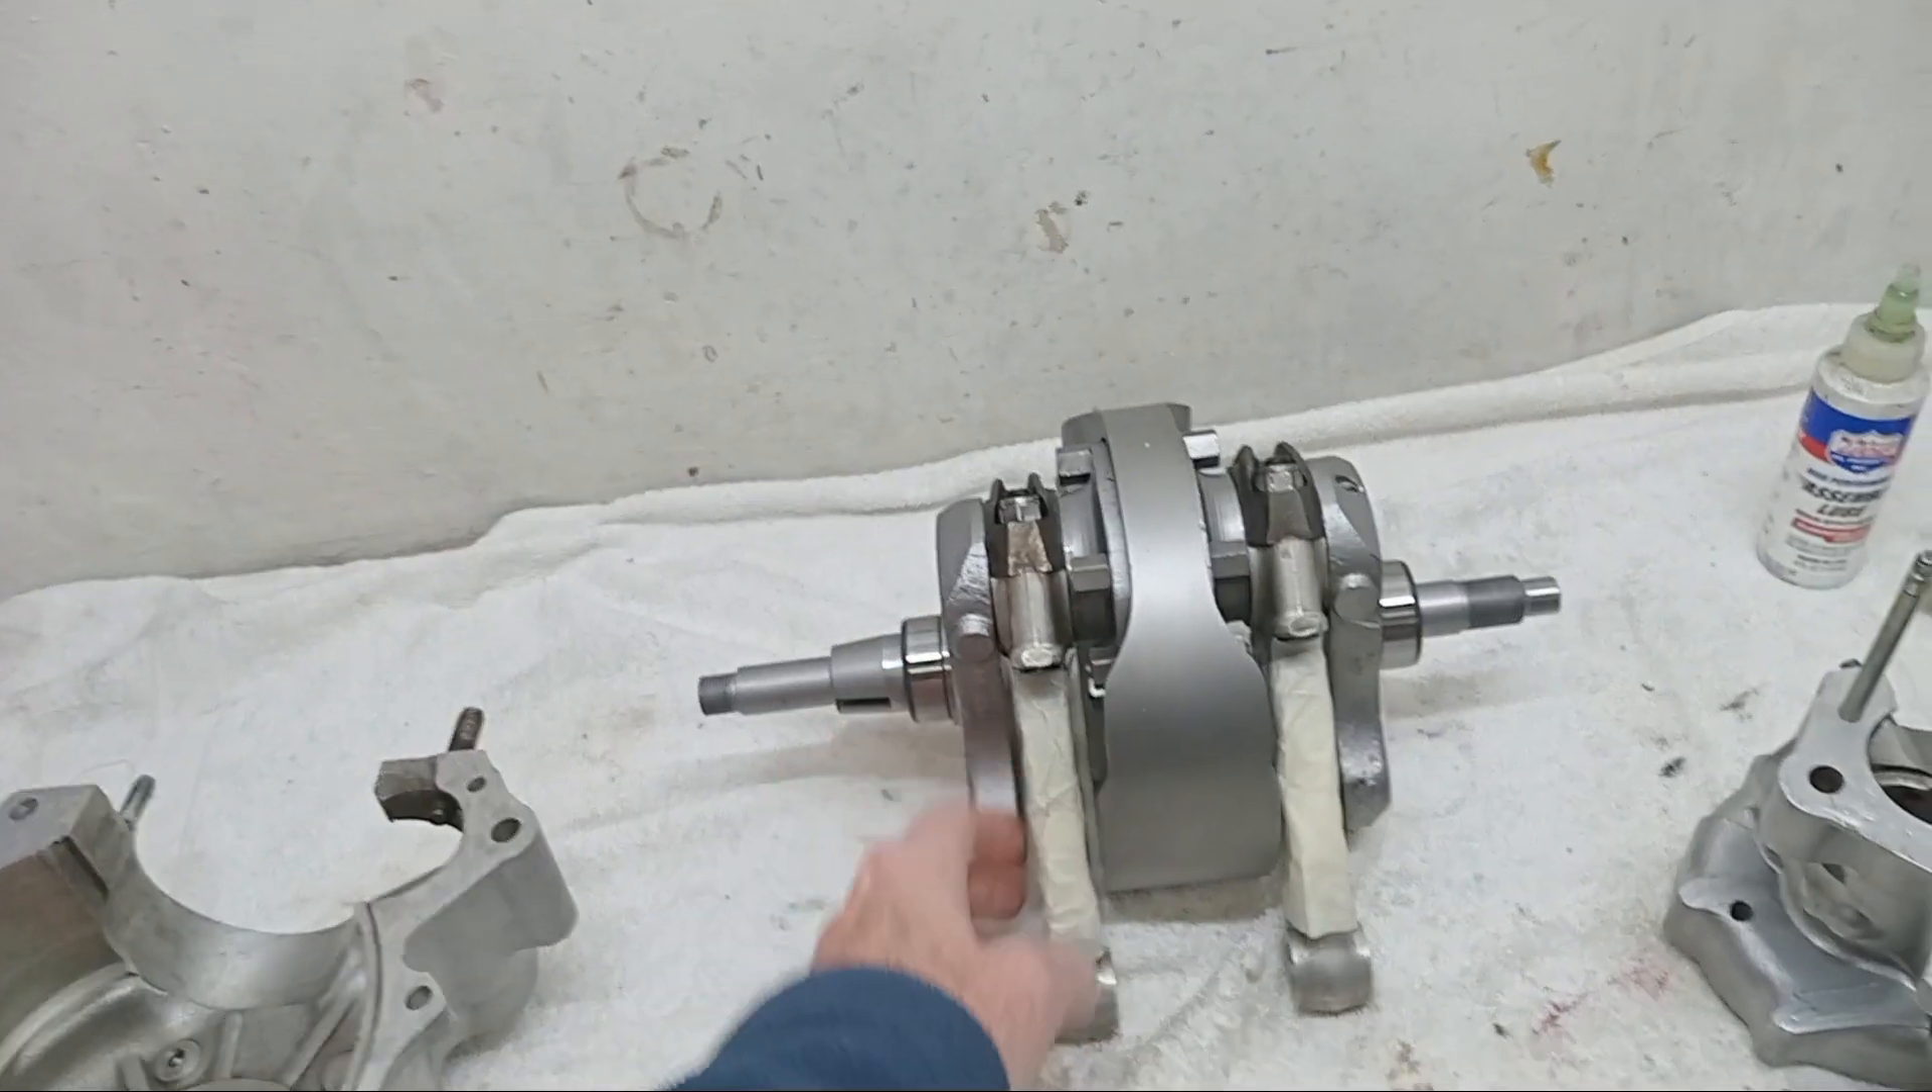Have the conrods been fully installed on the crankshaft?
Yes.